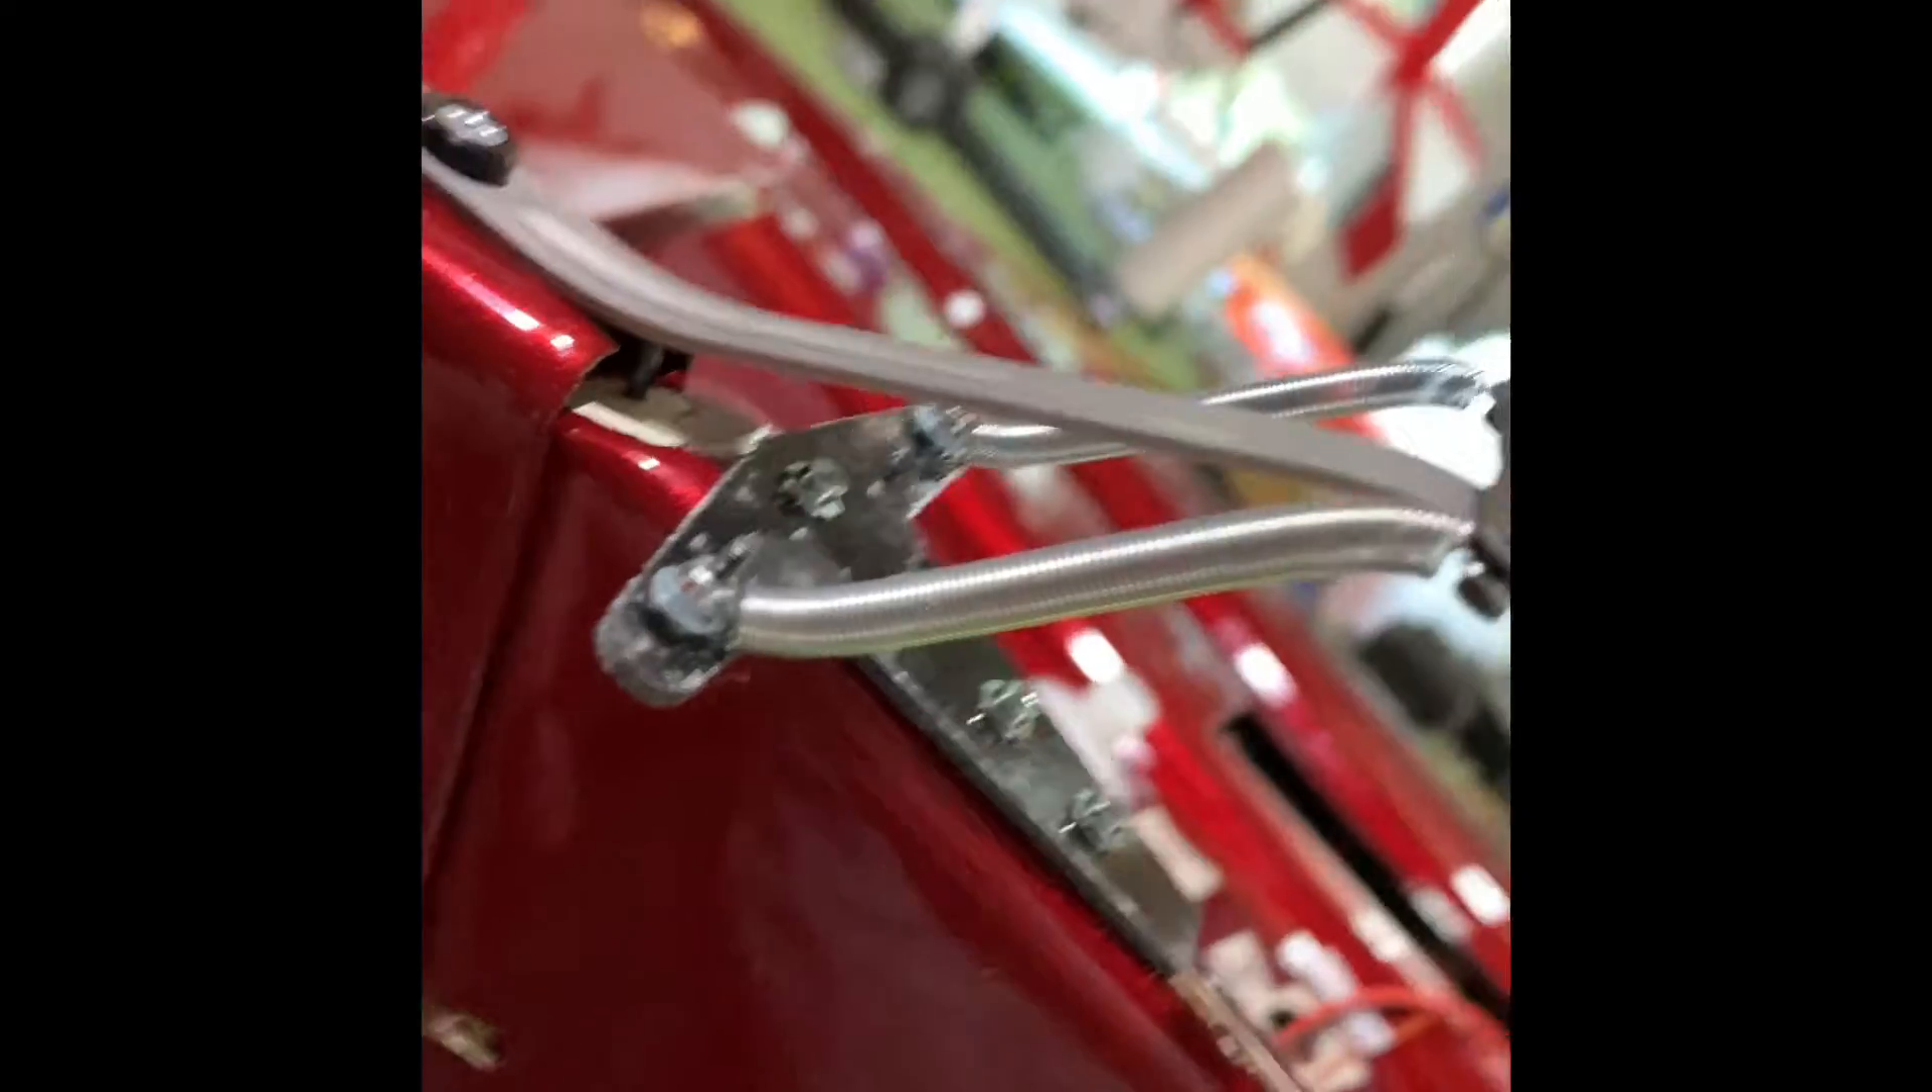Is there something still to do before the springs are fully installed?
No.